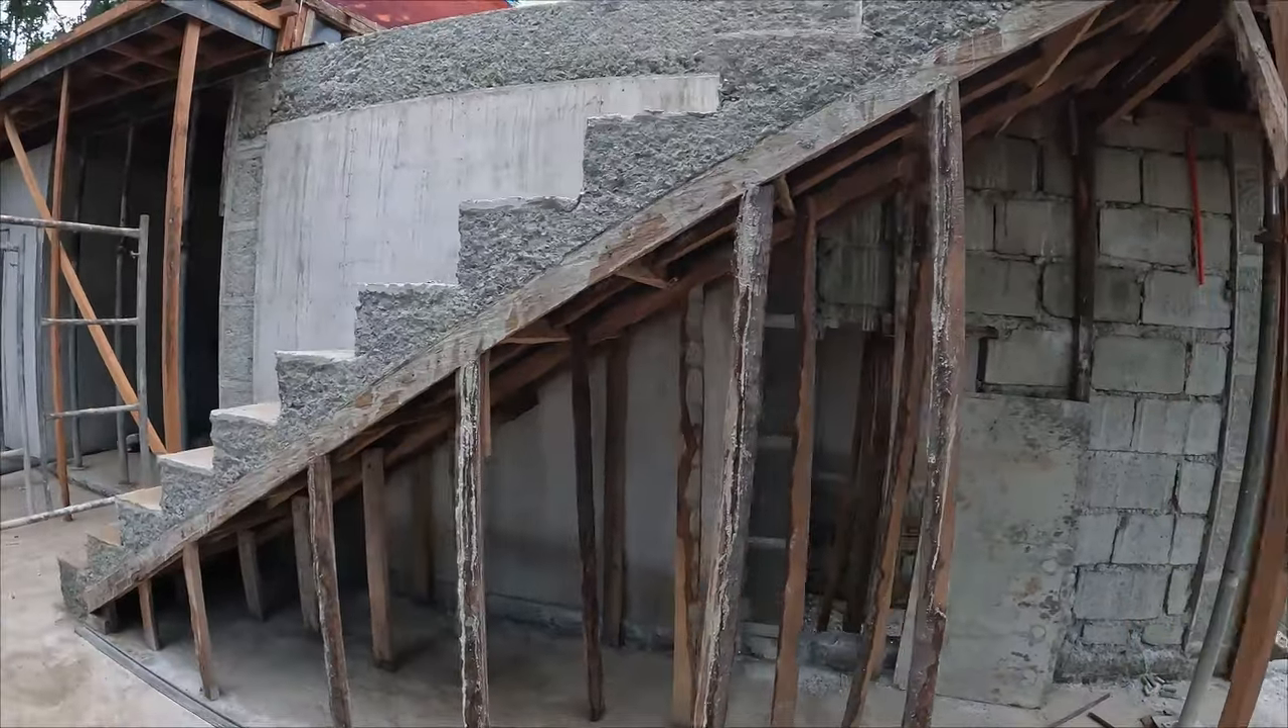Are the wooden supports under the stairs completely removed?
No.